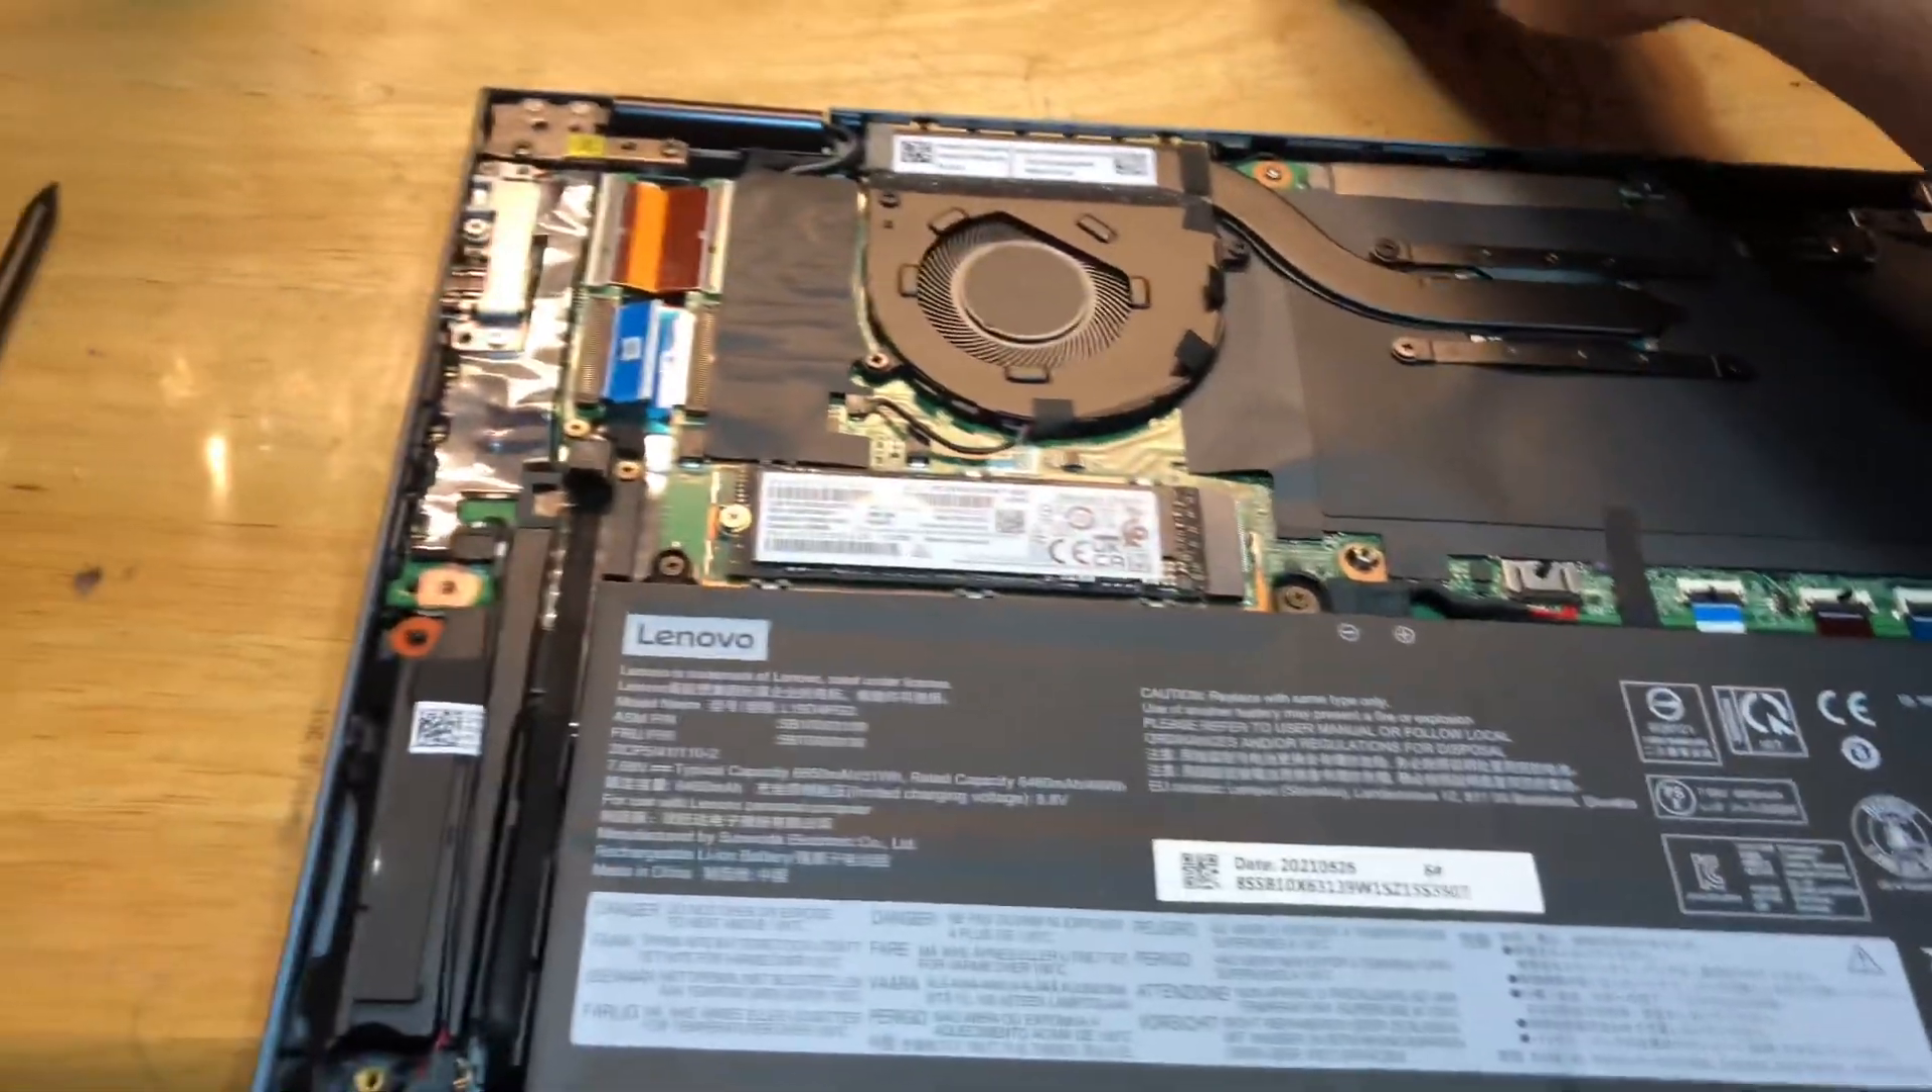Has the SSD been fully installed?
Yes.